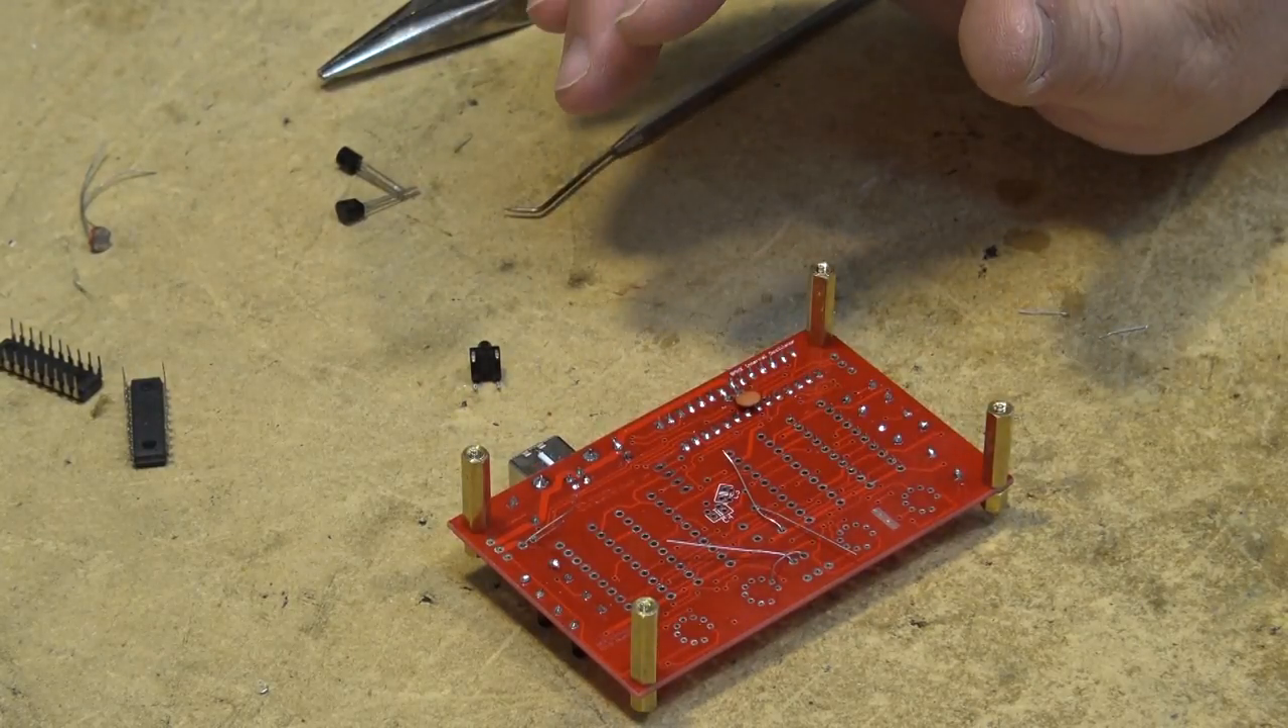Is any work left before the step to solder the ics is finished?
Yes.